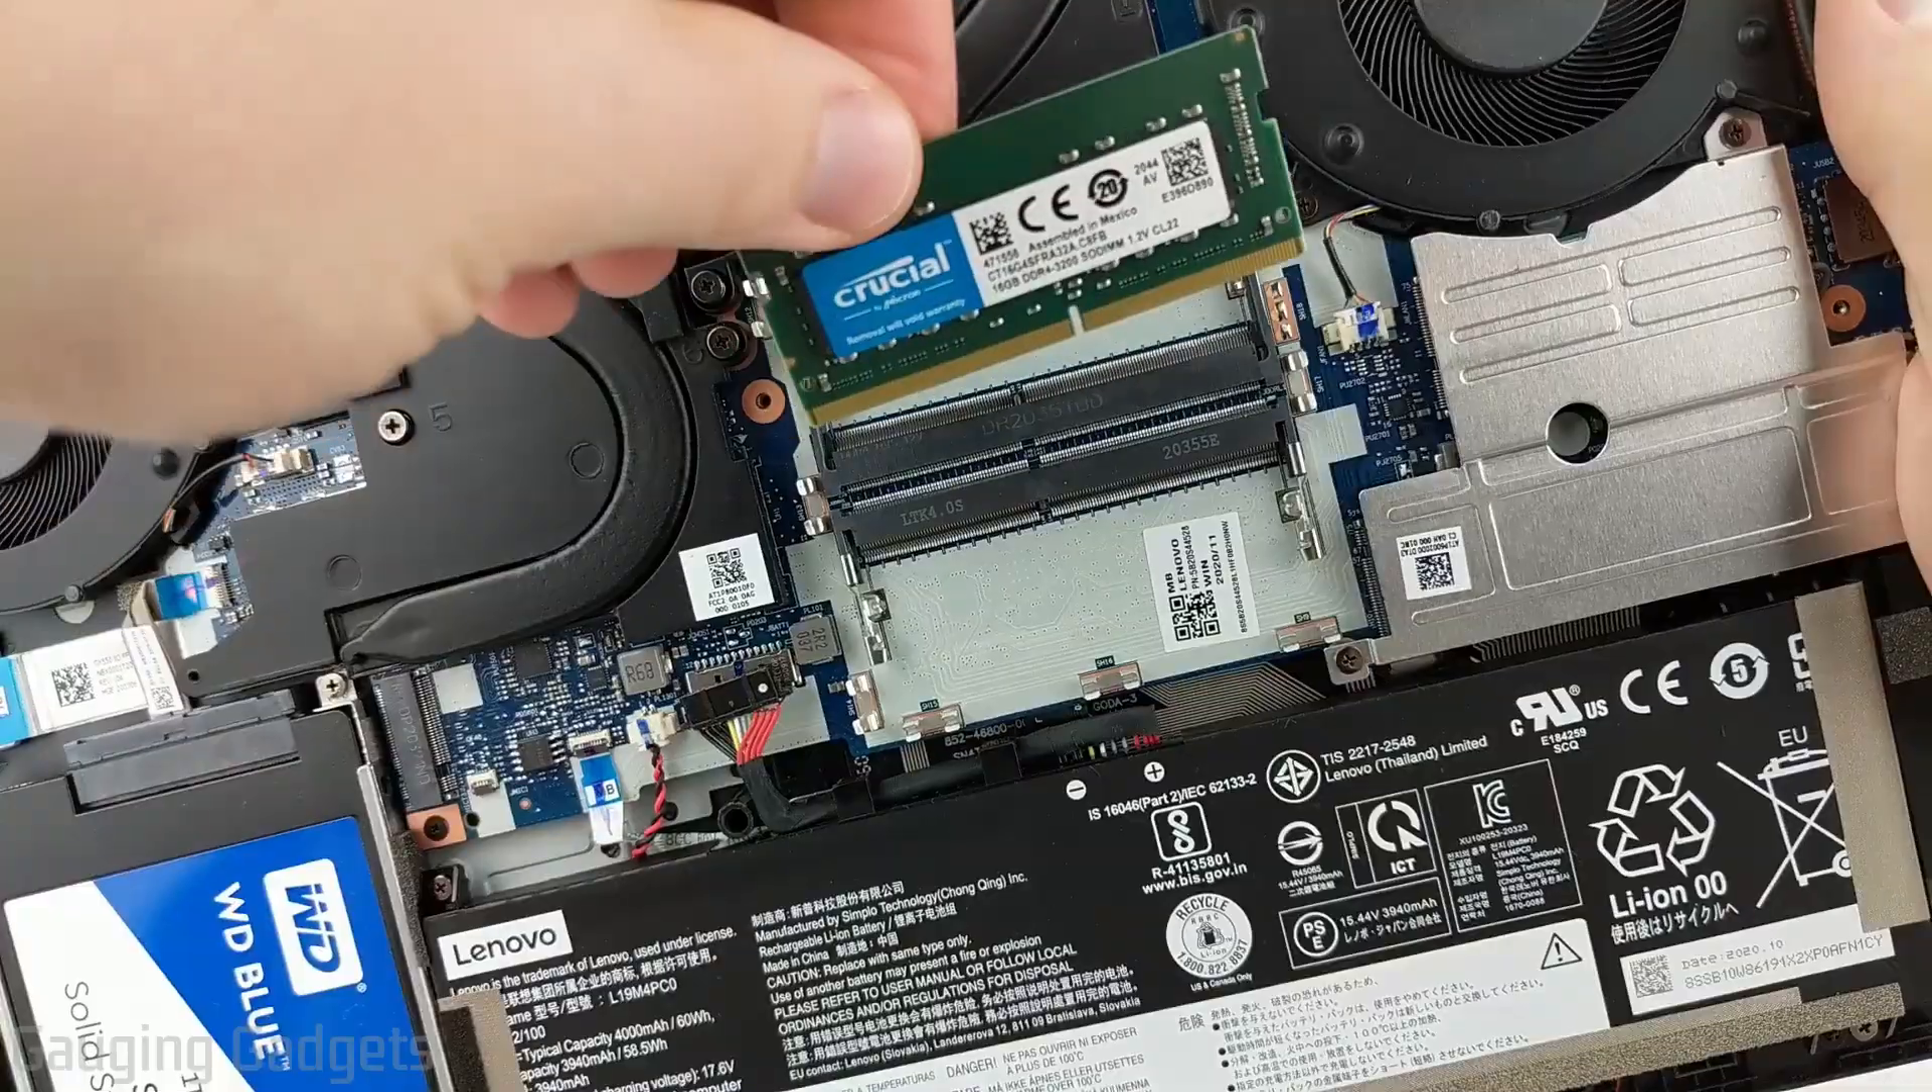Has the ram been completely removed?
Yes.